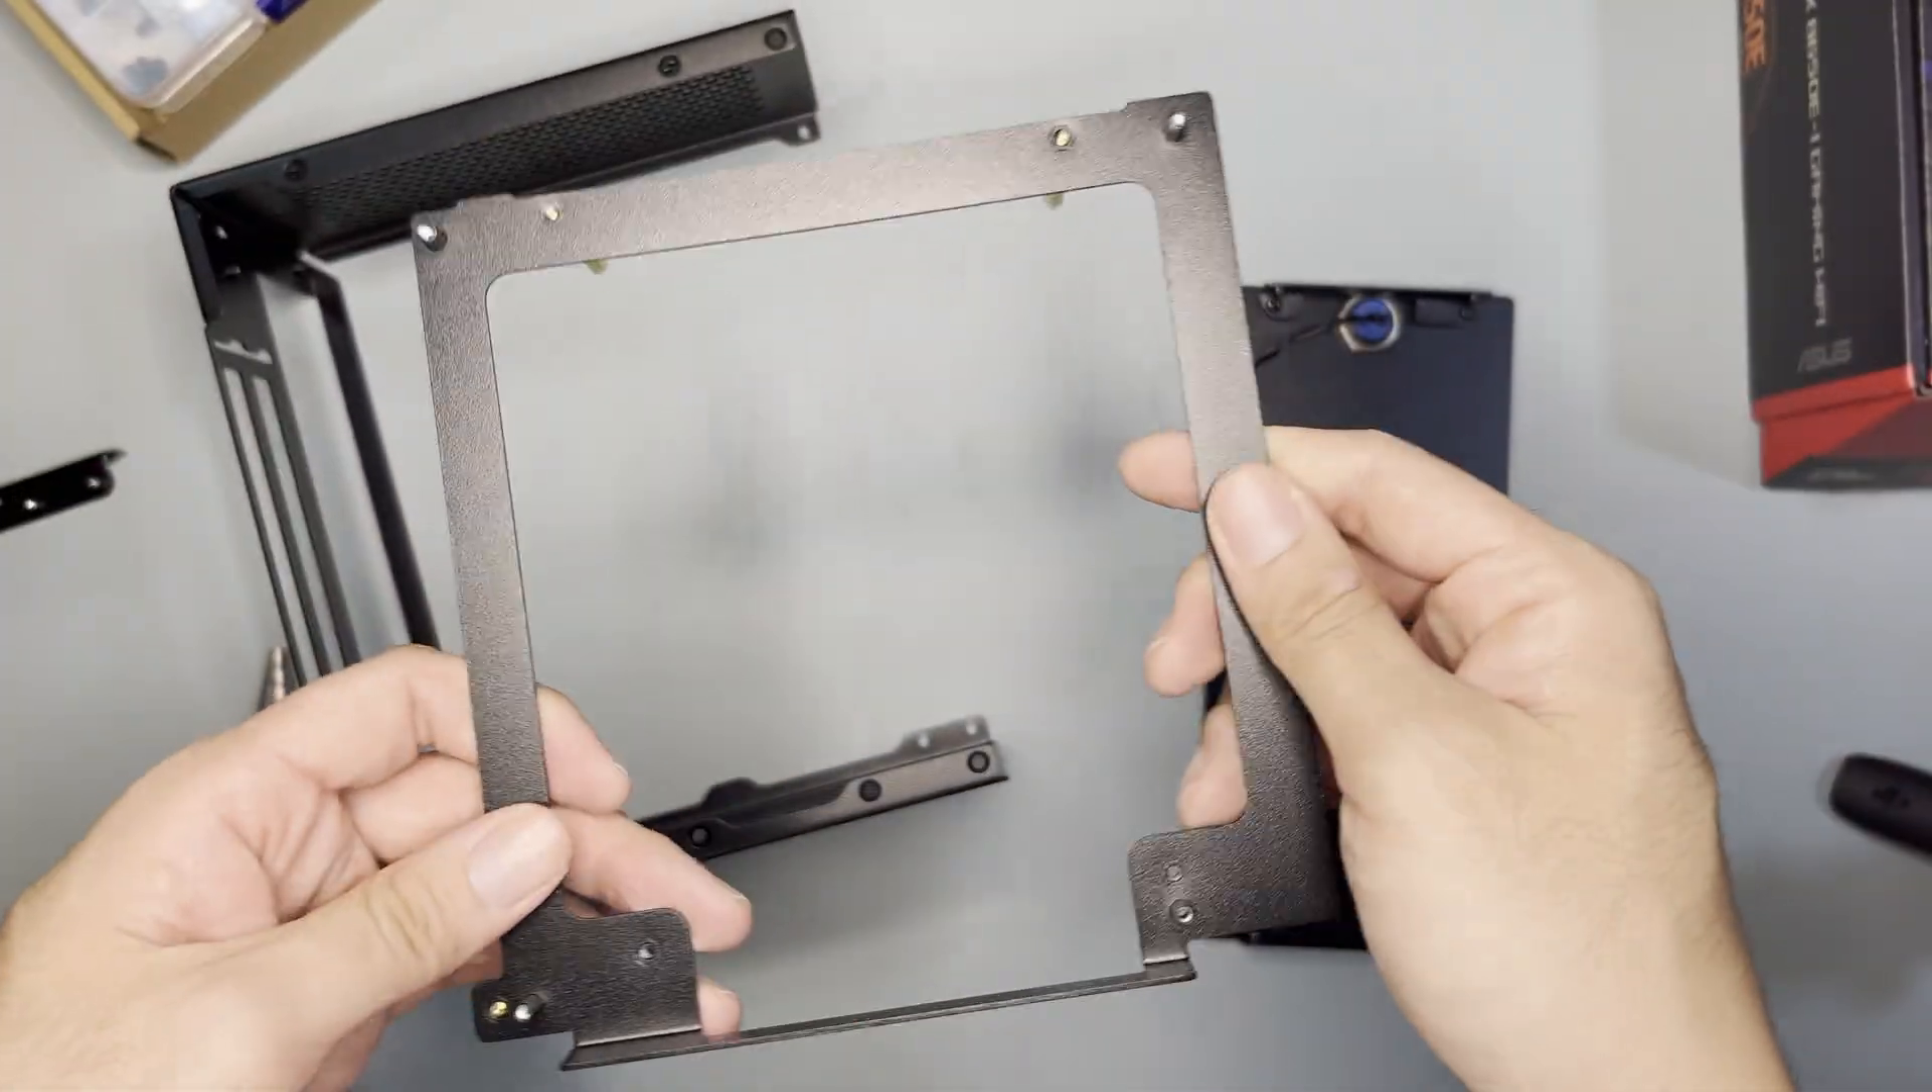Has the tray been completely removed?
Yes.